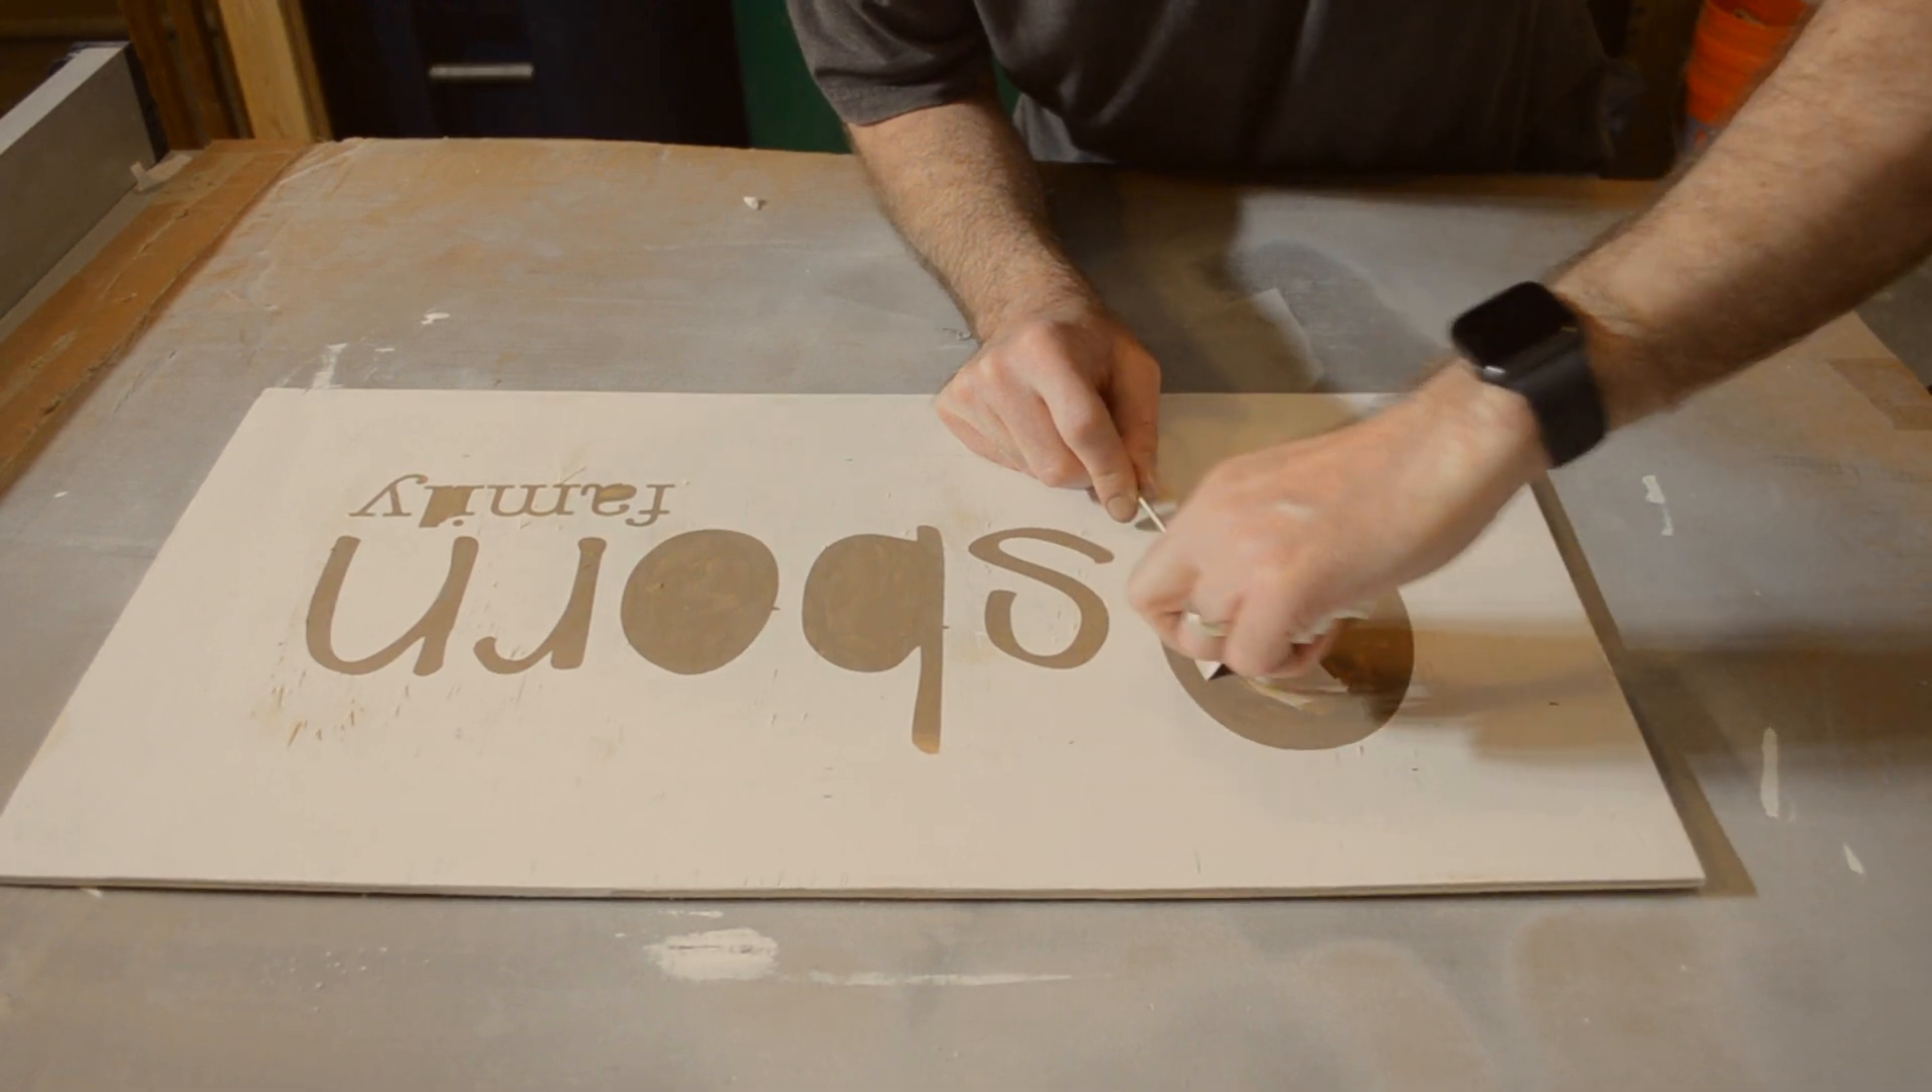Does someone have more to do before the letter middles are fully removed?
Yes.